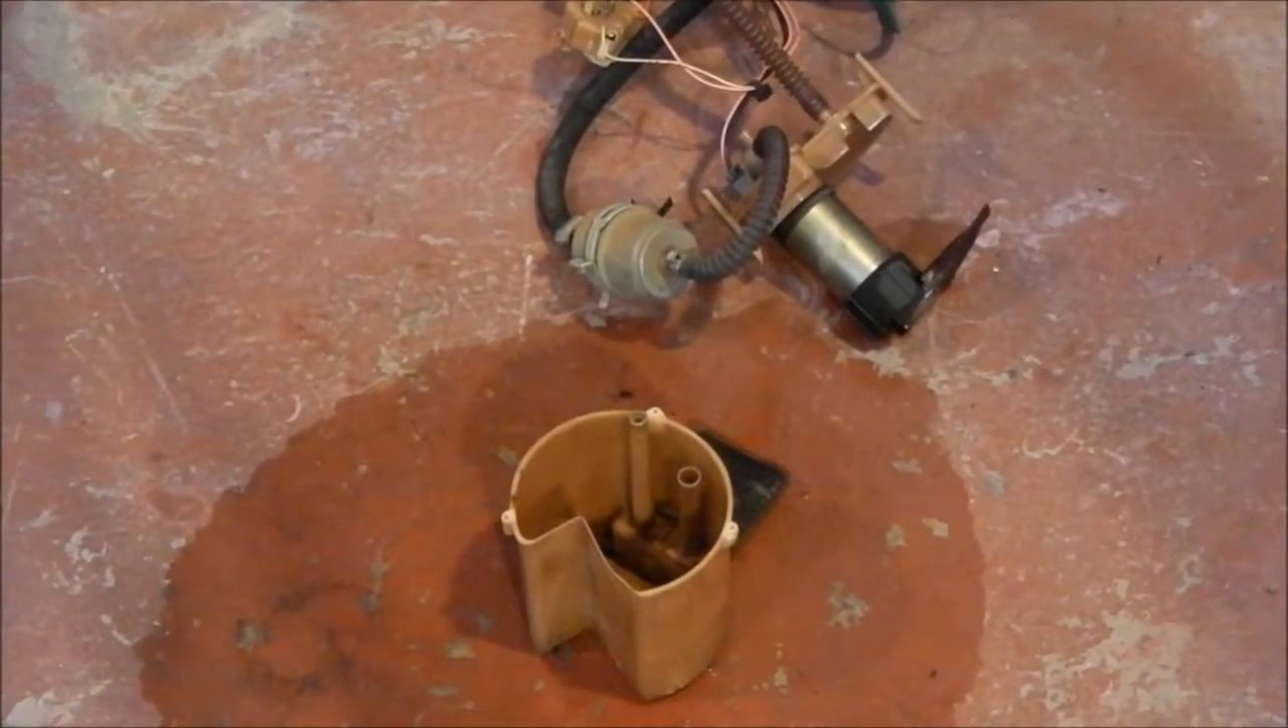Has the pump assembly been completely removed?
Yes.